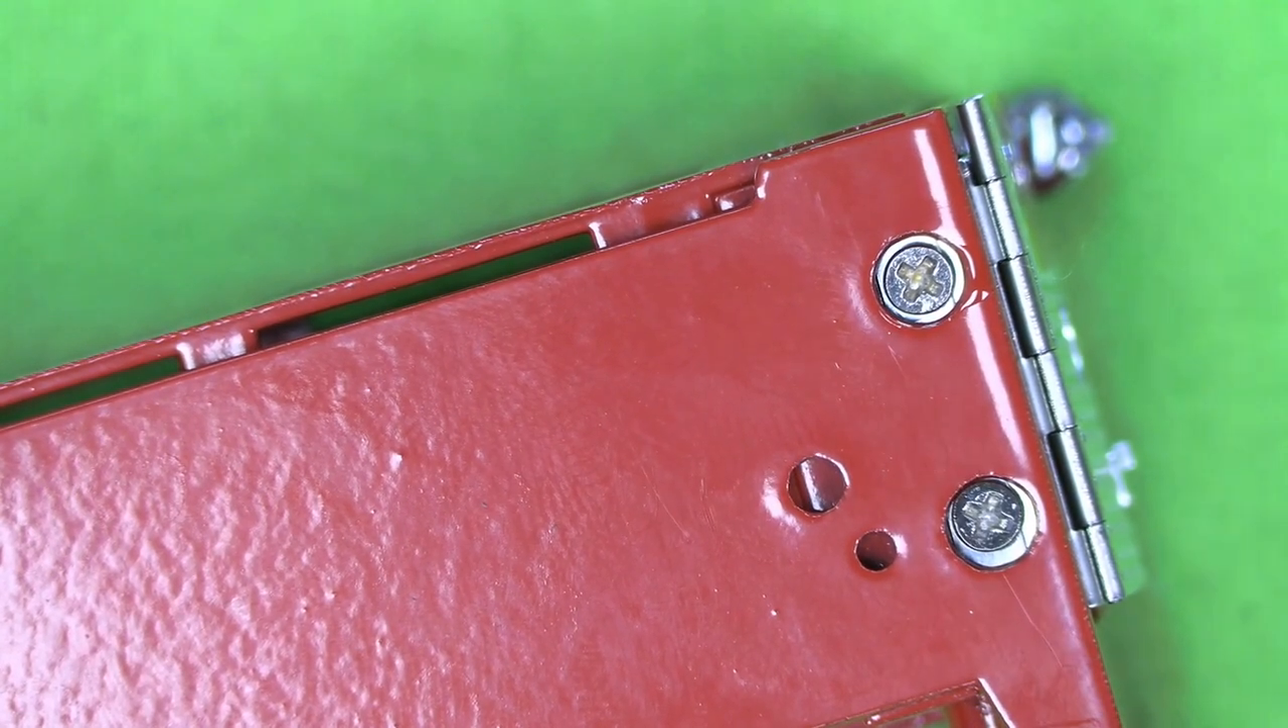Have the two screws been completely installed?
Yes.